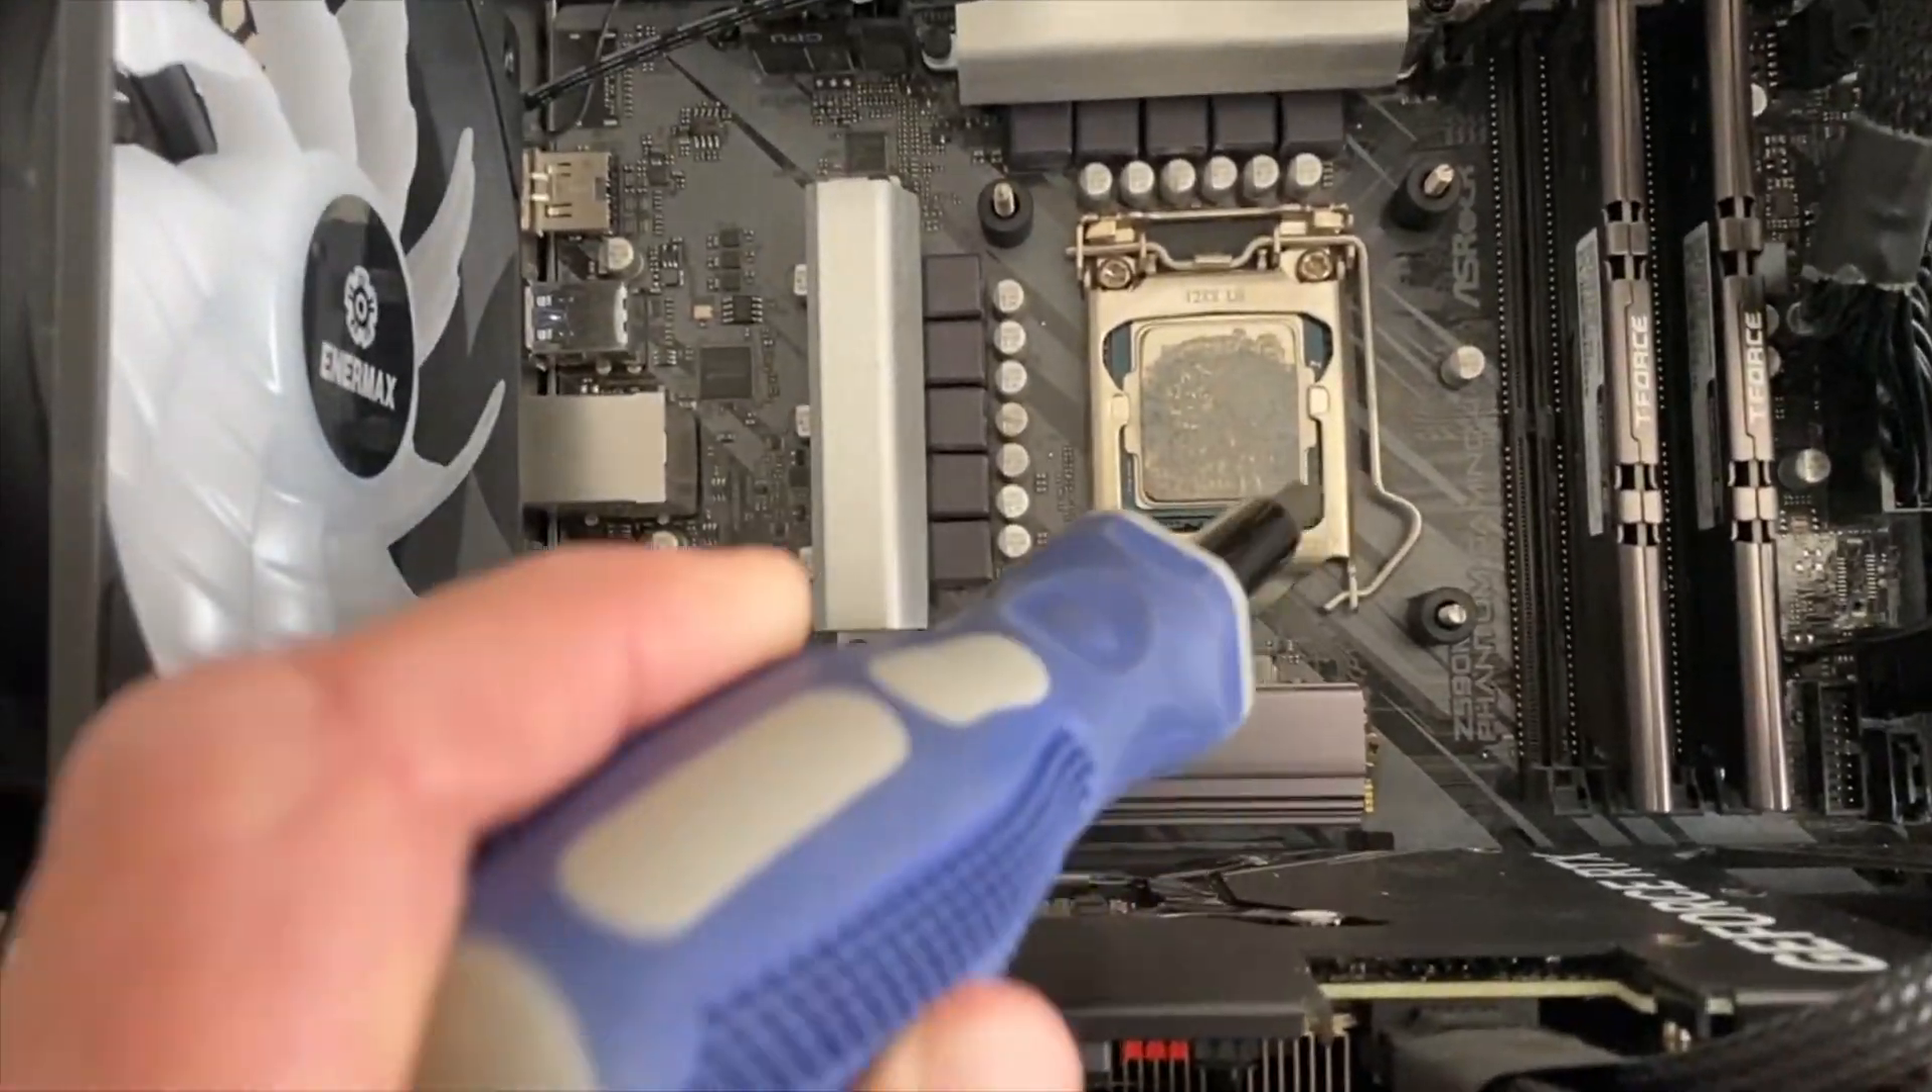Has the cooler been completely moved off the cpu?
Yes.